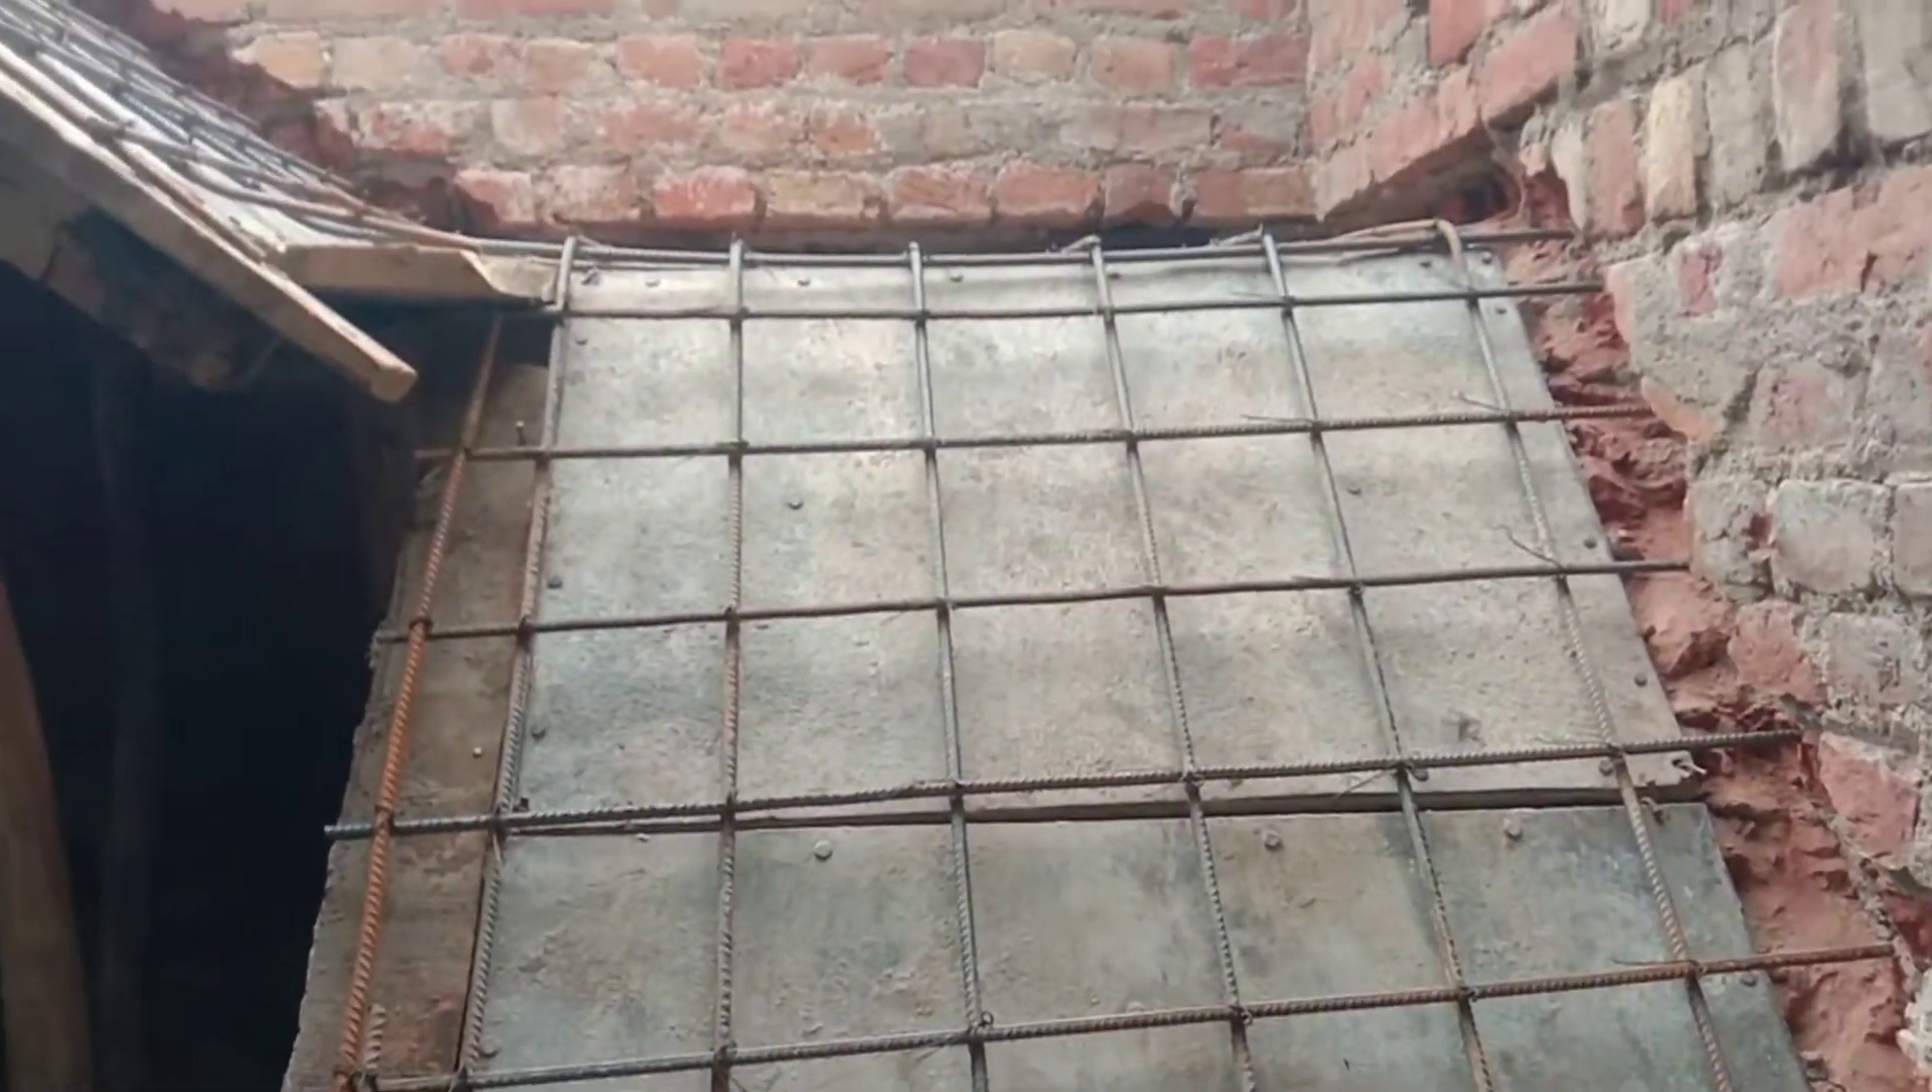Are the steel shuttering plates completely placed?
Yes.